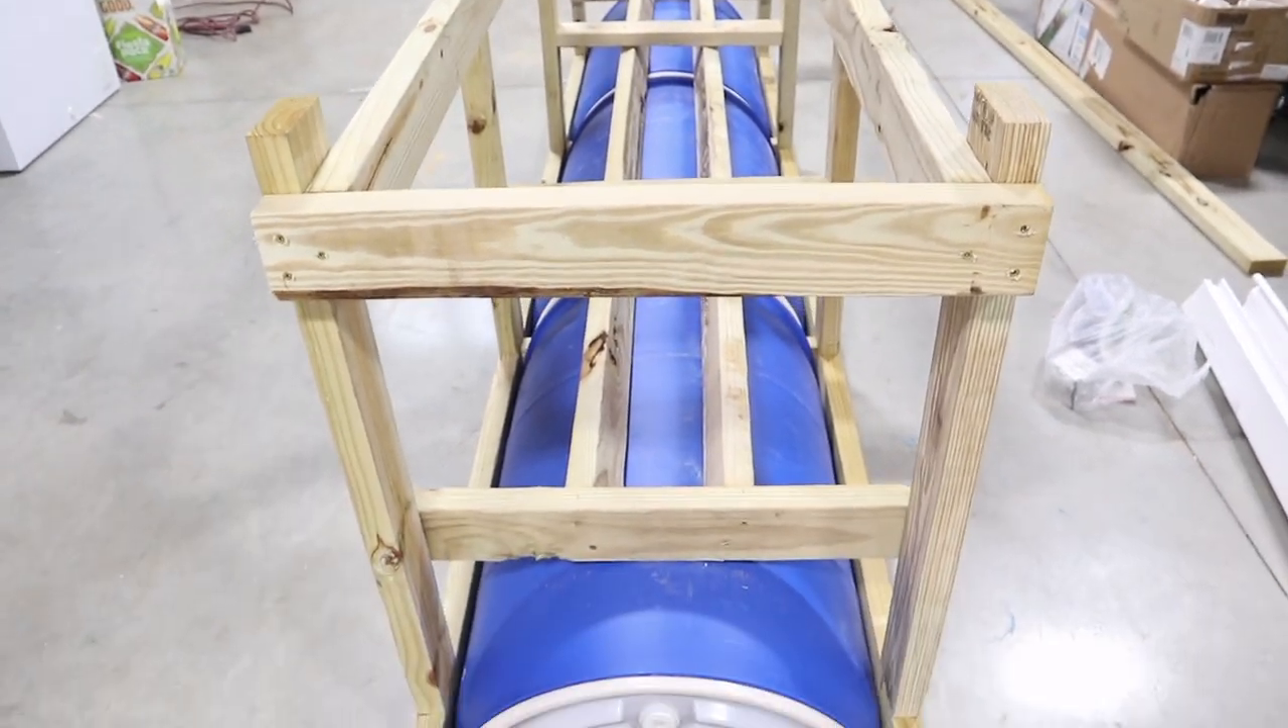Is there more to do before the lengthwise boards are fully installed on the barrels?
No.